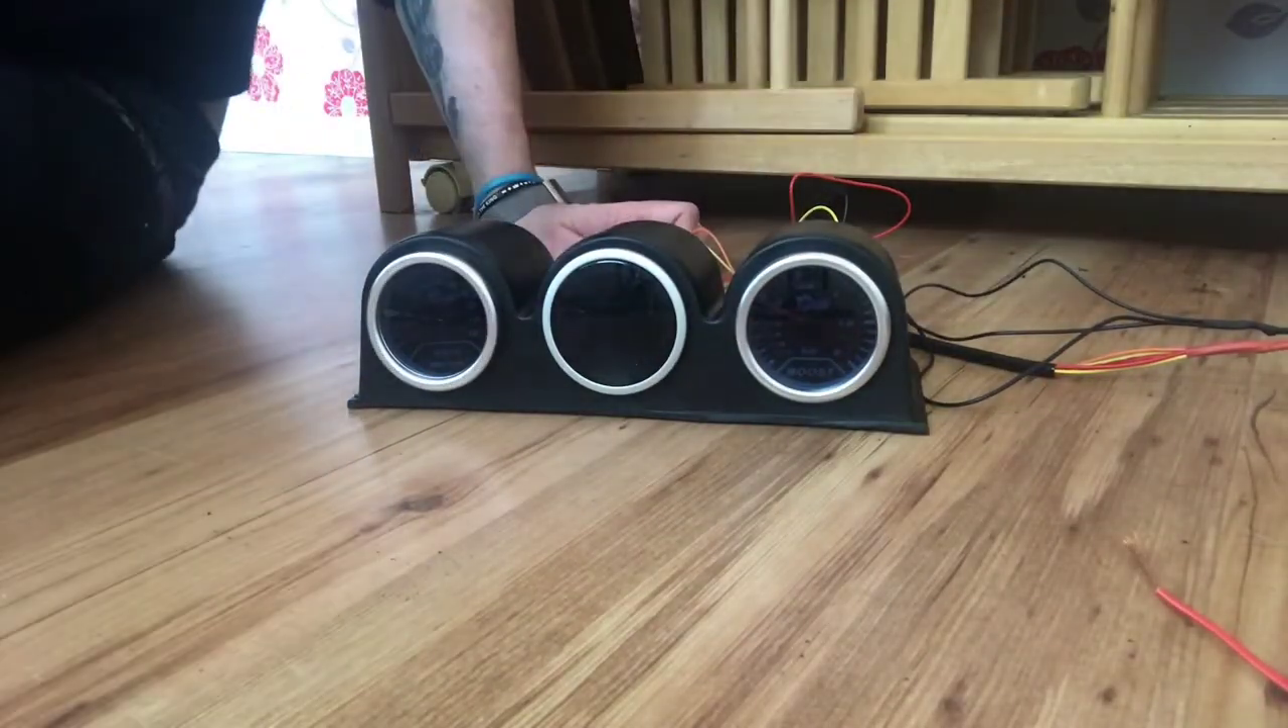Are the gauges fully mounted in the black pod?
Yes.